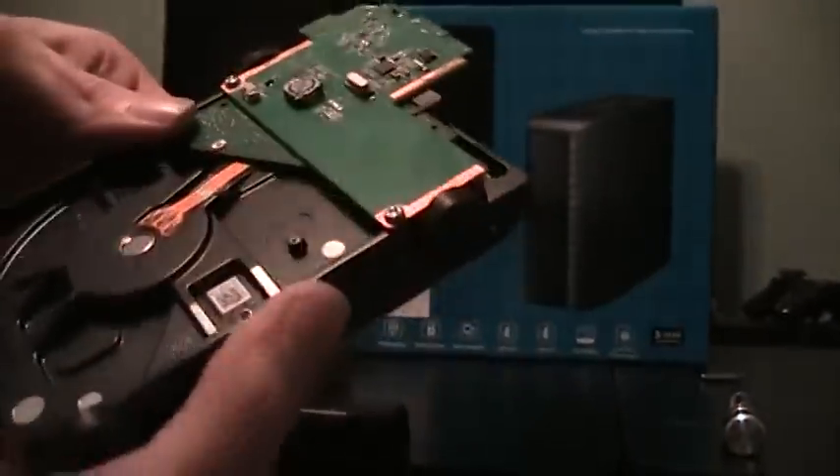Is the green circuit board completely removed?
No.